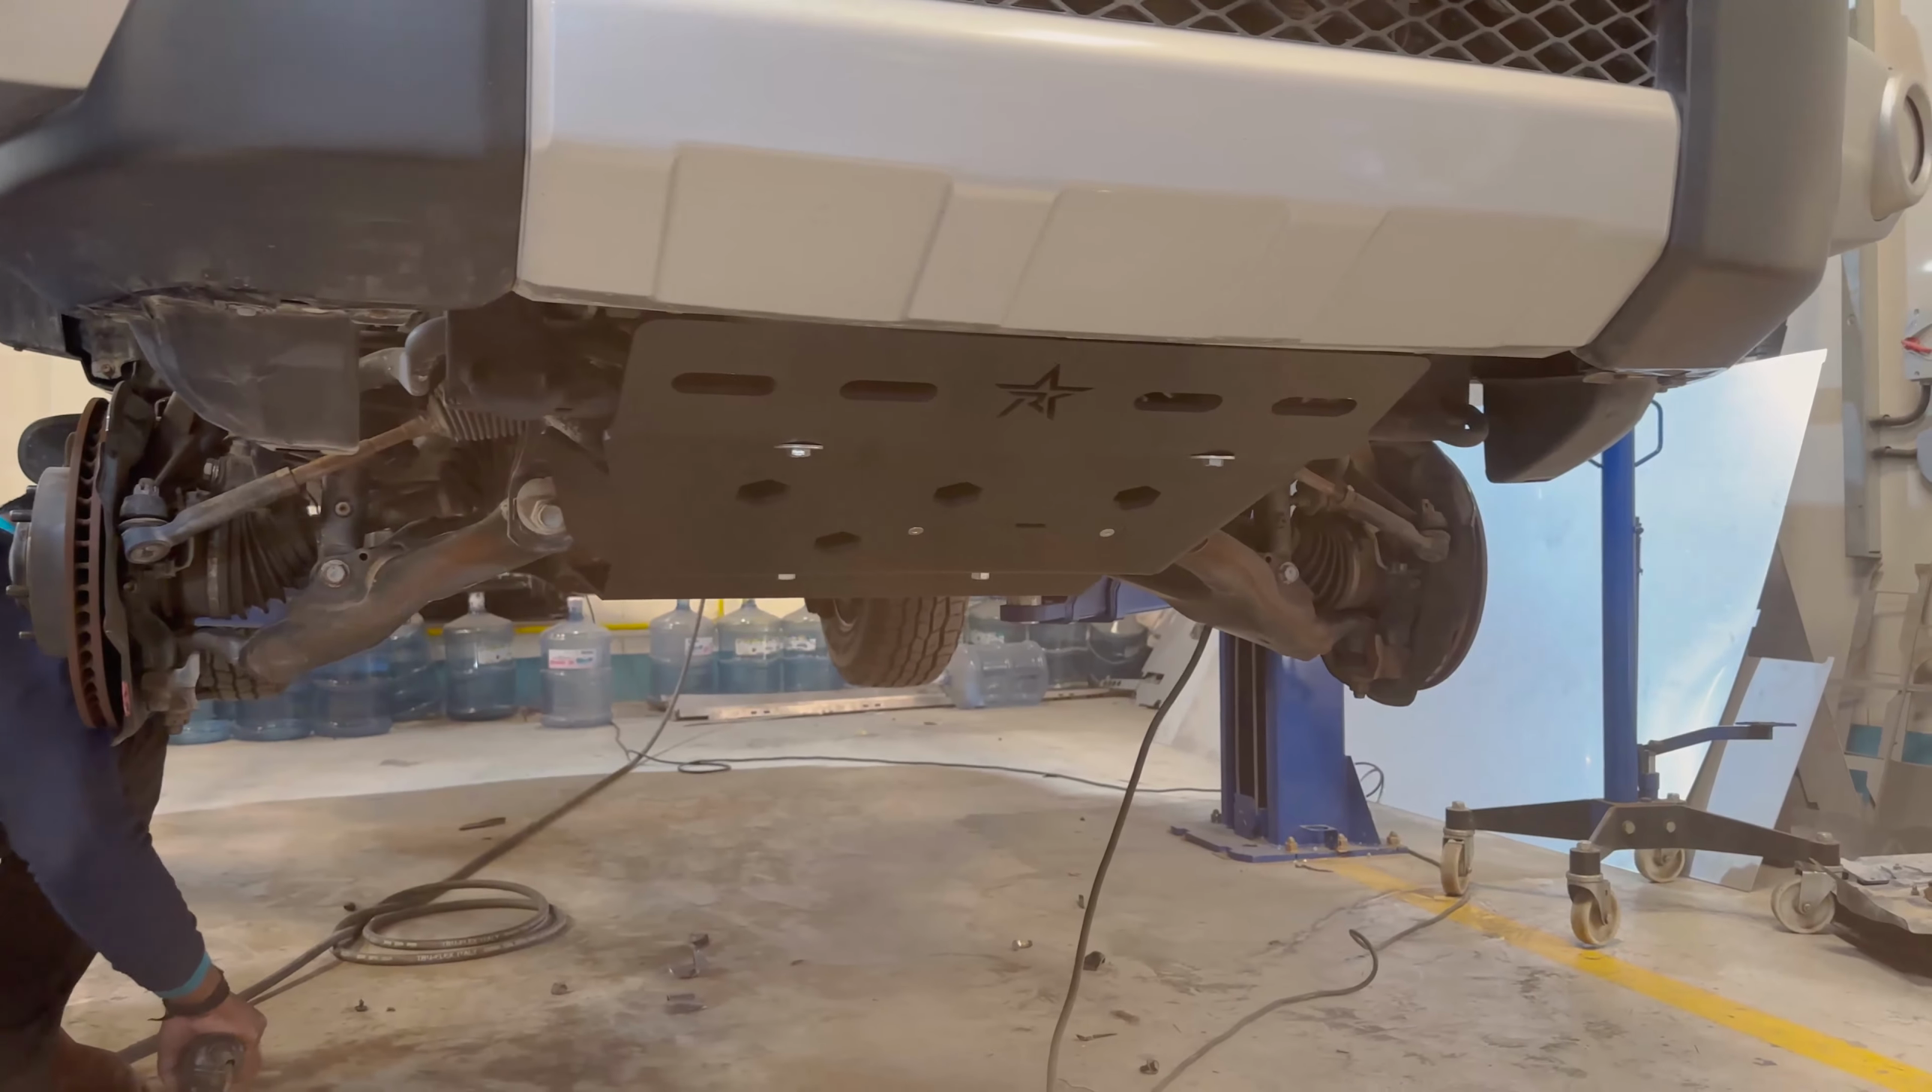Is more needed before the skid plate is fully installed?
No.